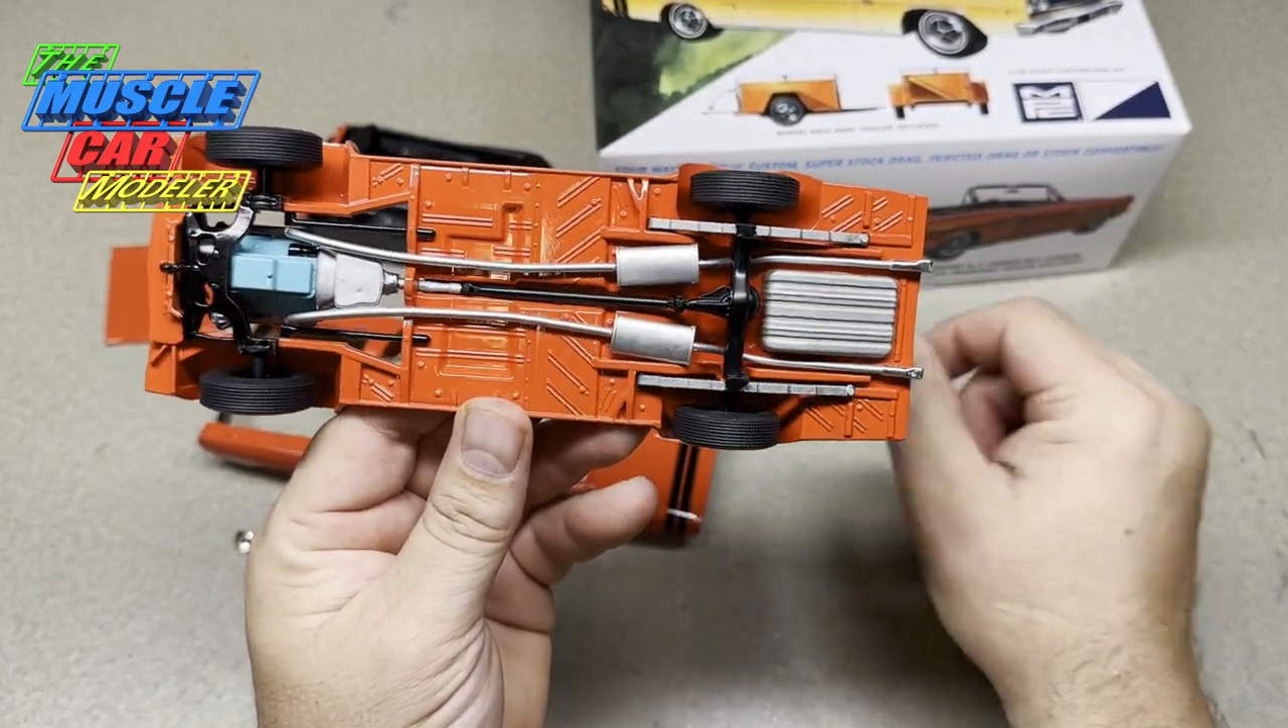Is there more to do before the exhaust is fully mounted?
No.